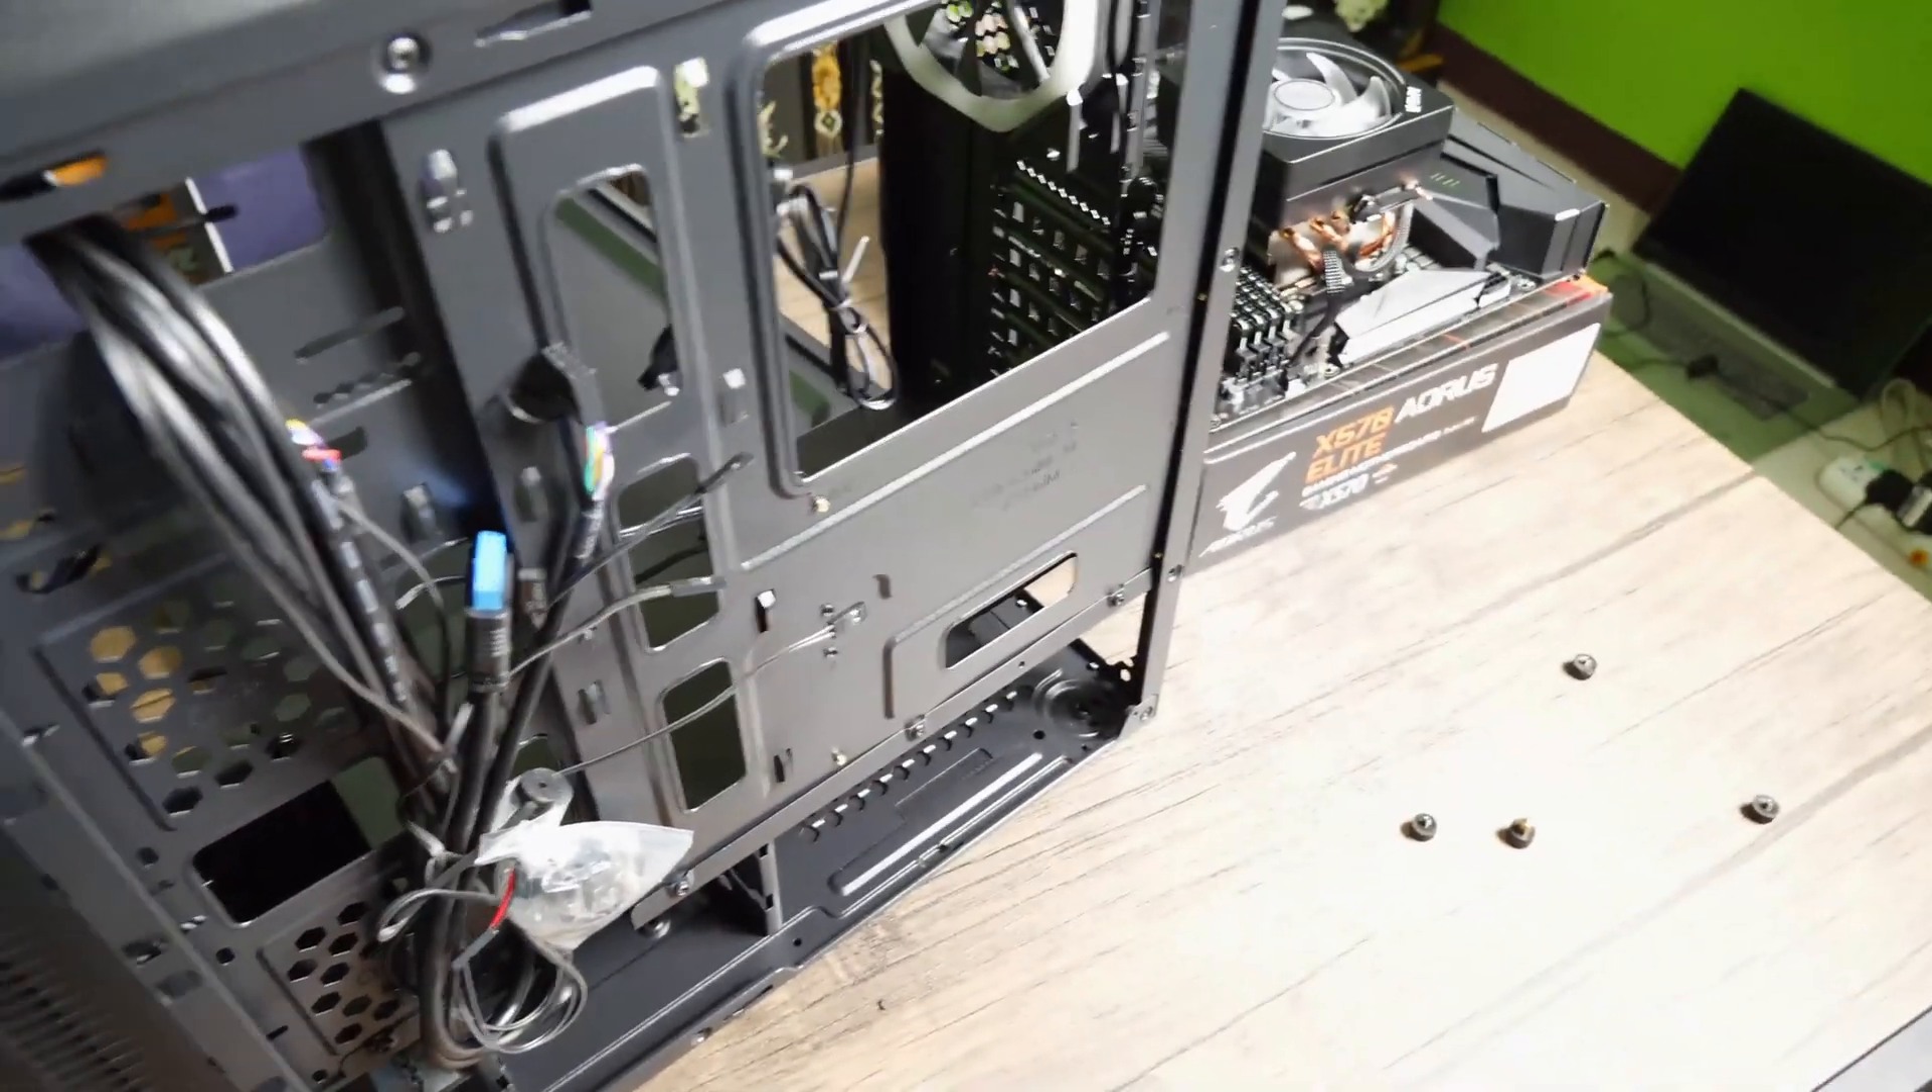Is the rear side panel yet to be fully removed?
No.